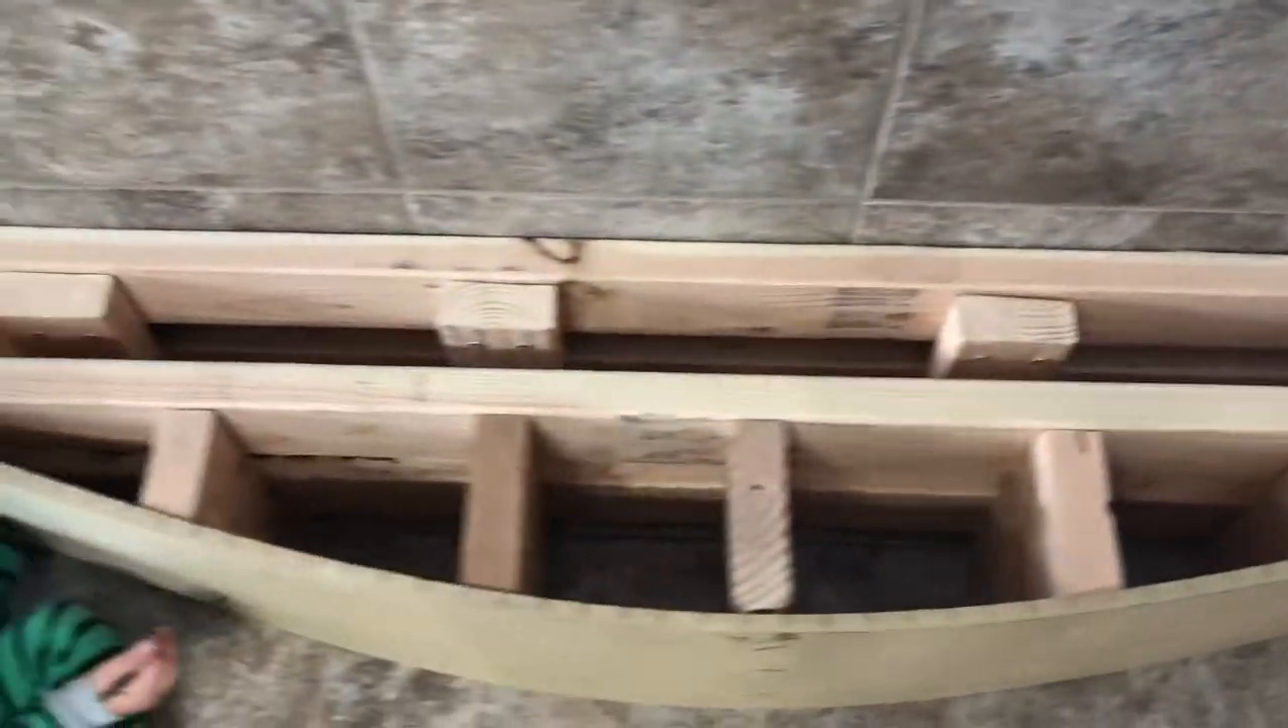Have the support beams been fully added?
Yes.